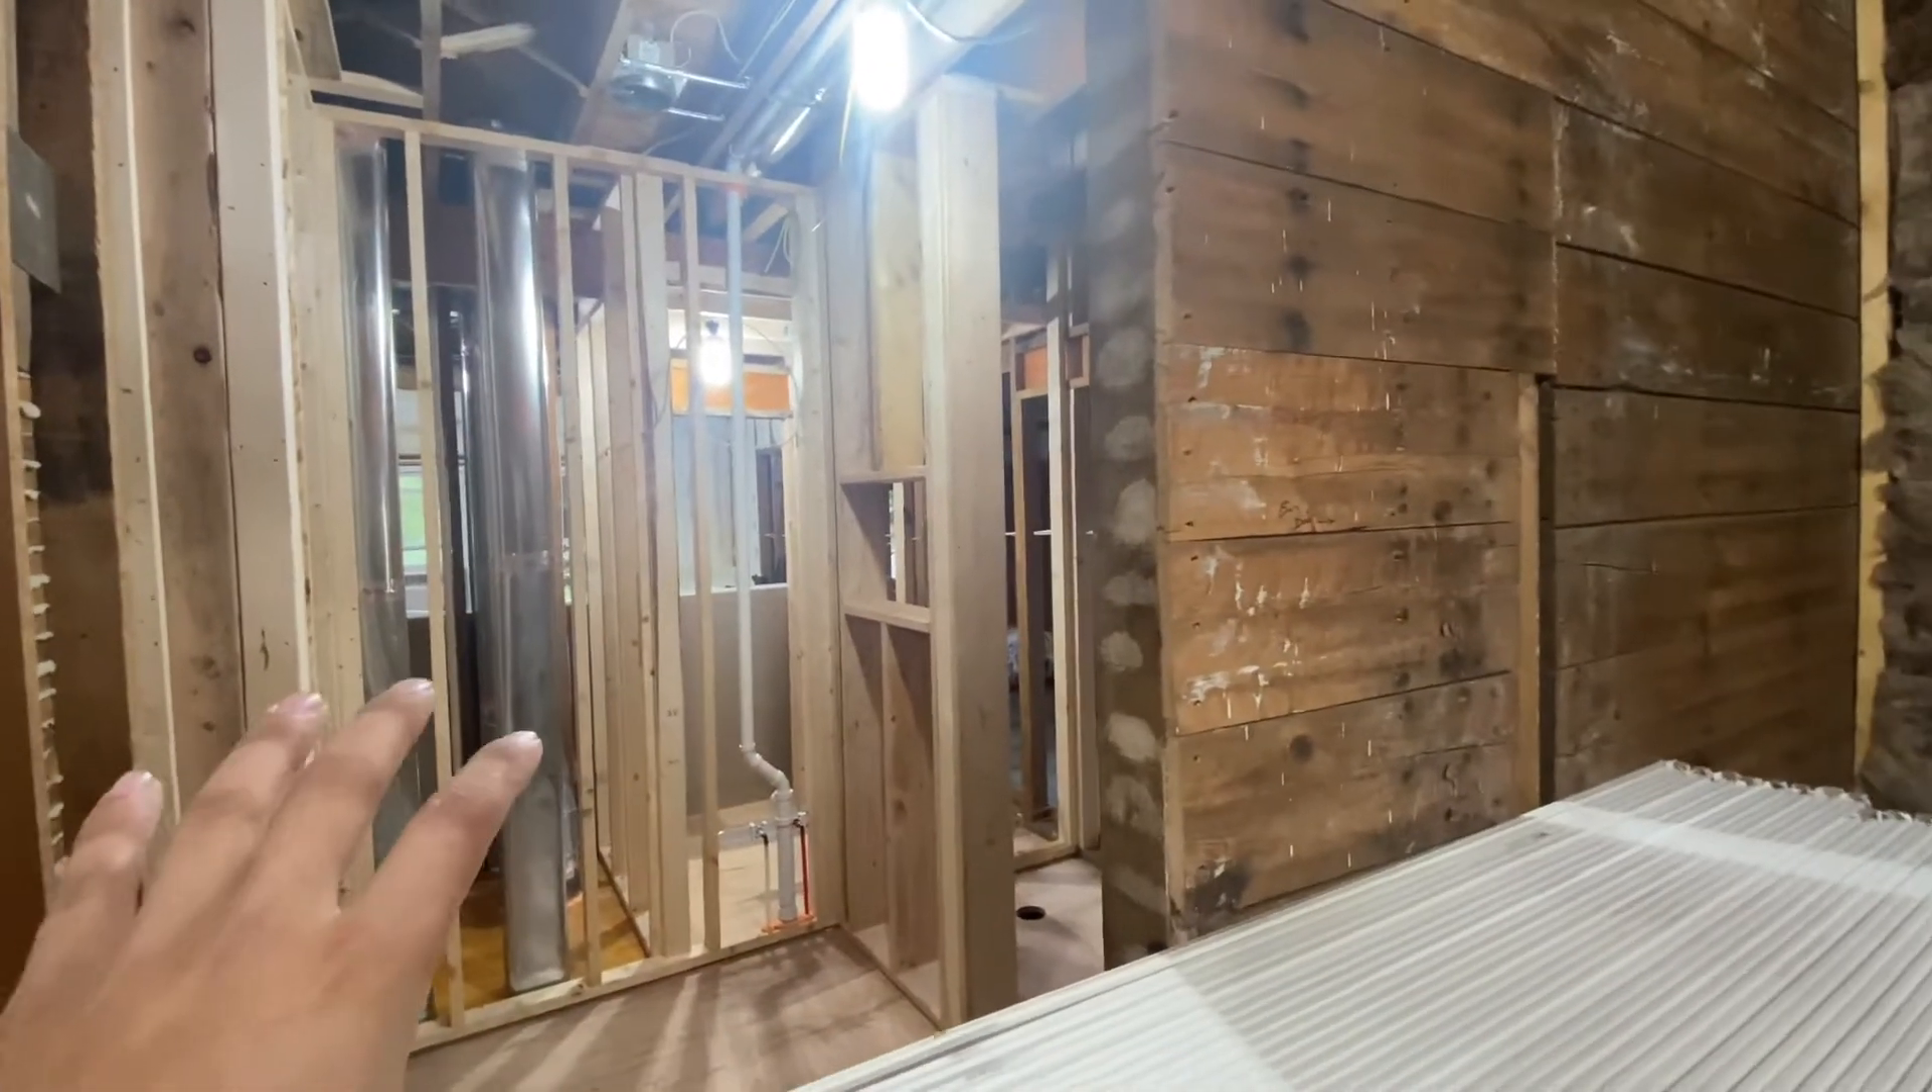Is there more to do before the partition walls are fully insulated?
Yes.